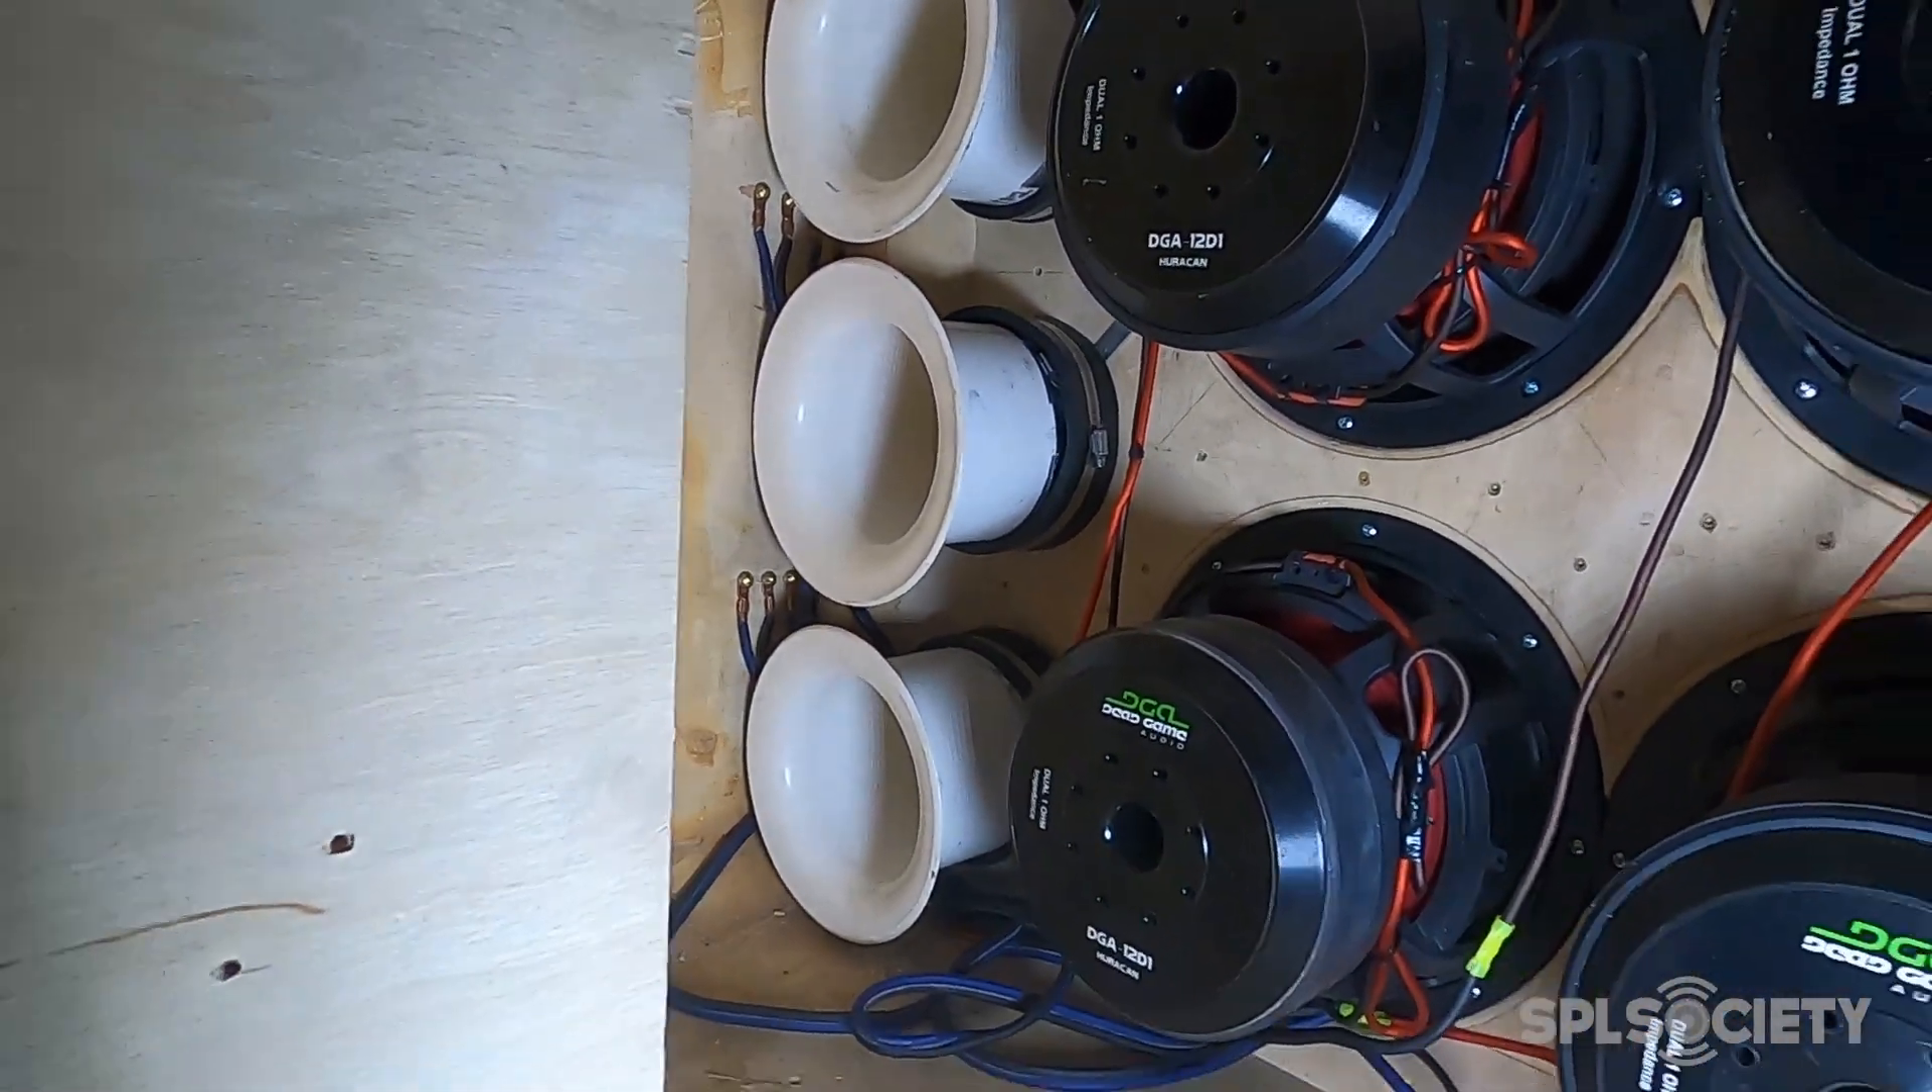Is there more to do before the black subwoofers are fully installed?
No.